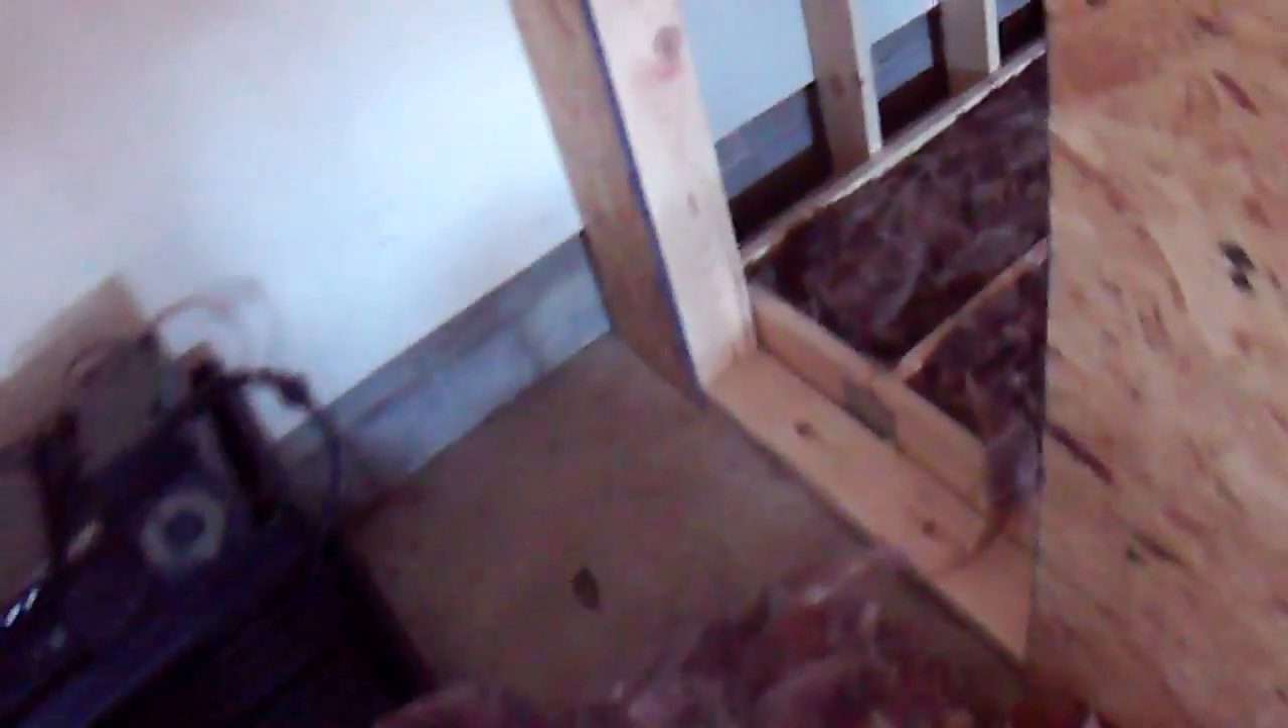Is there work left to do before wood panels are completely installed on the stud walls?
Yes.